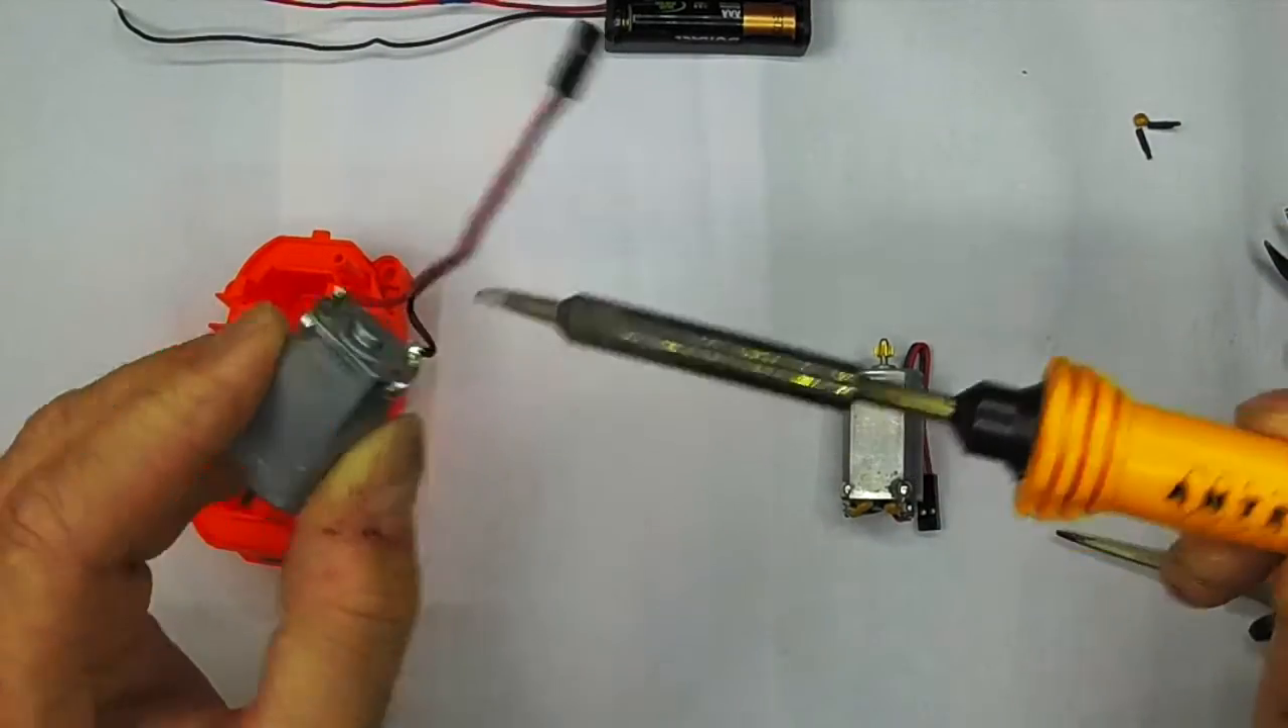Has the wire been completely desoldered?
No.